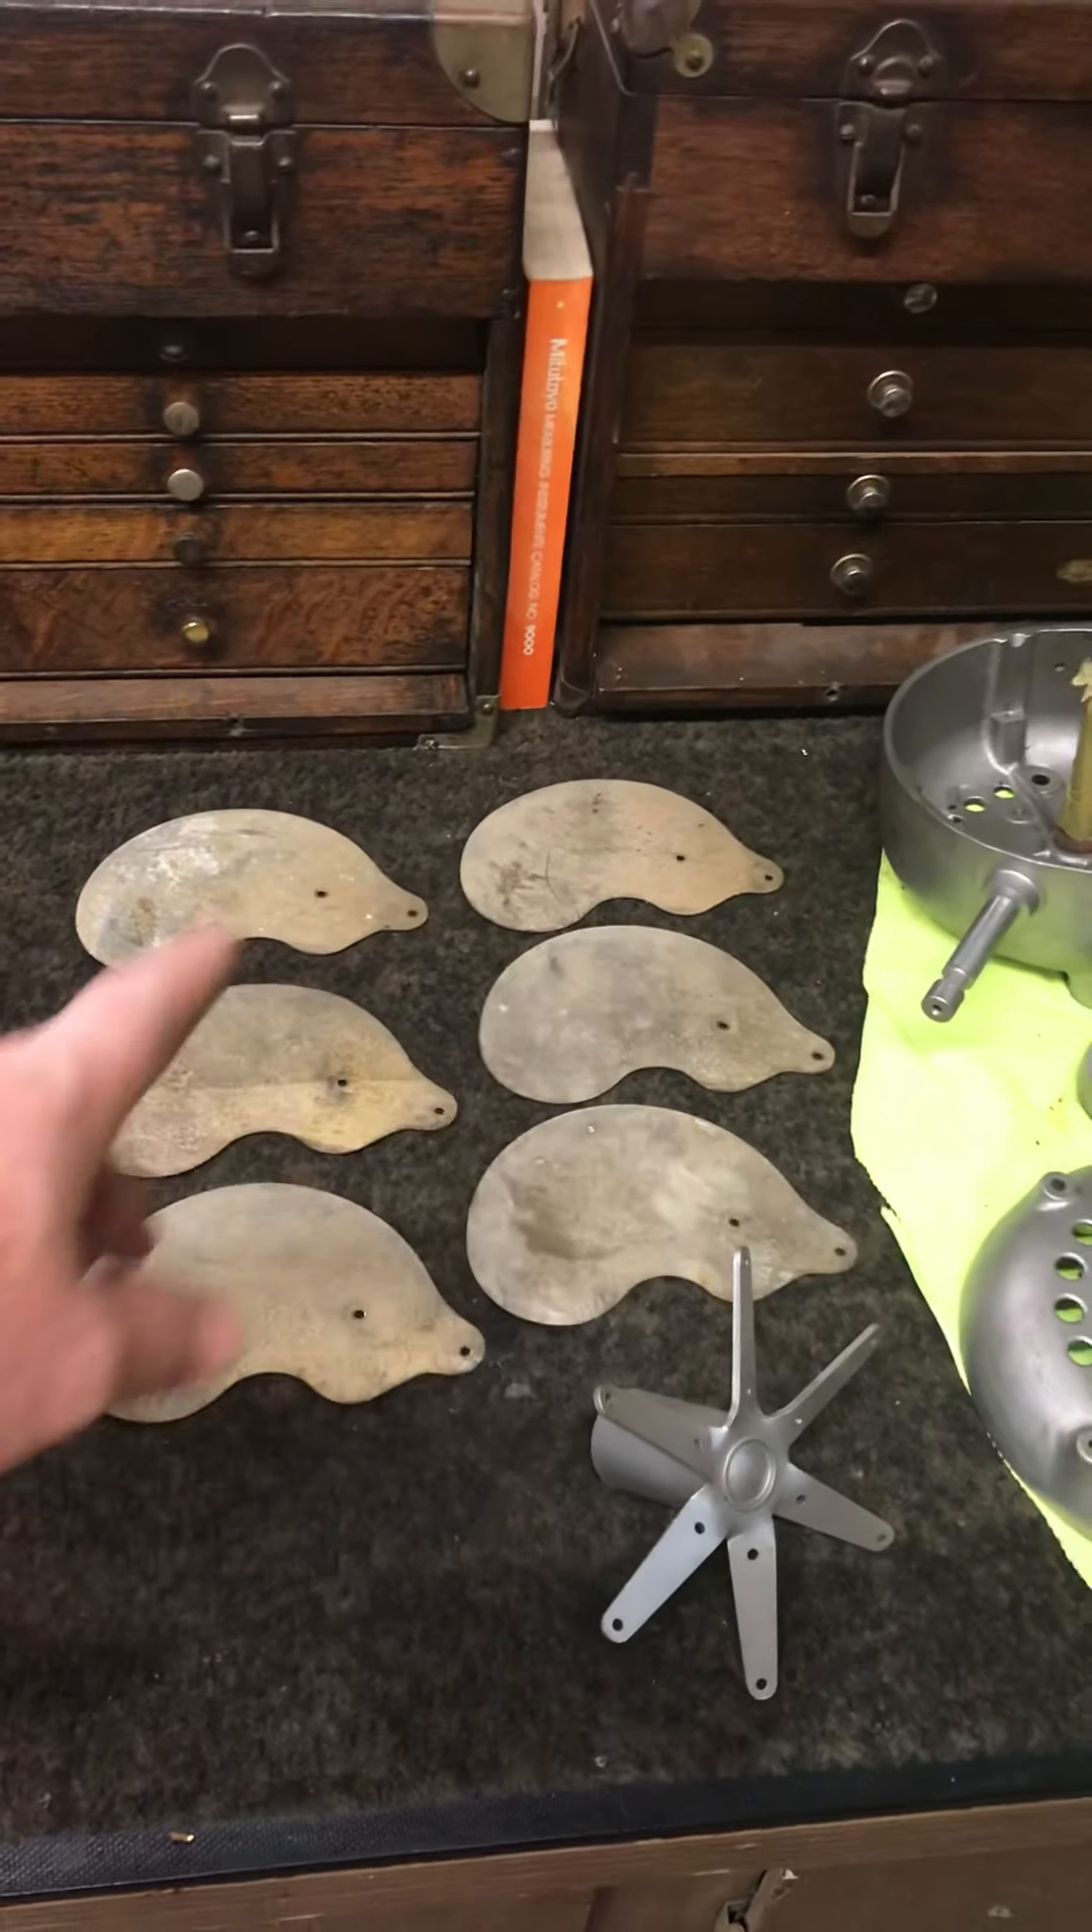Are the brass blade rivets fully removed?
Yes.